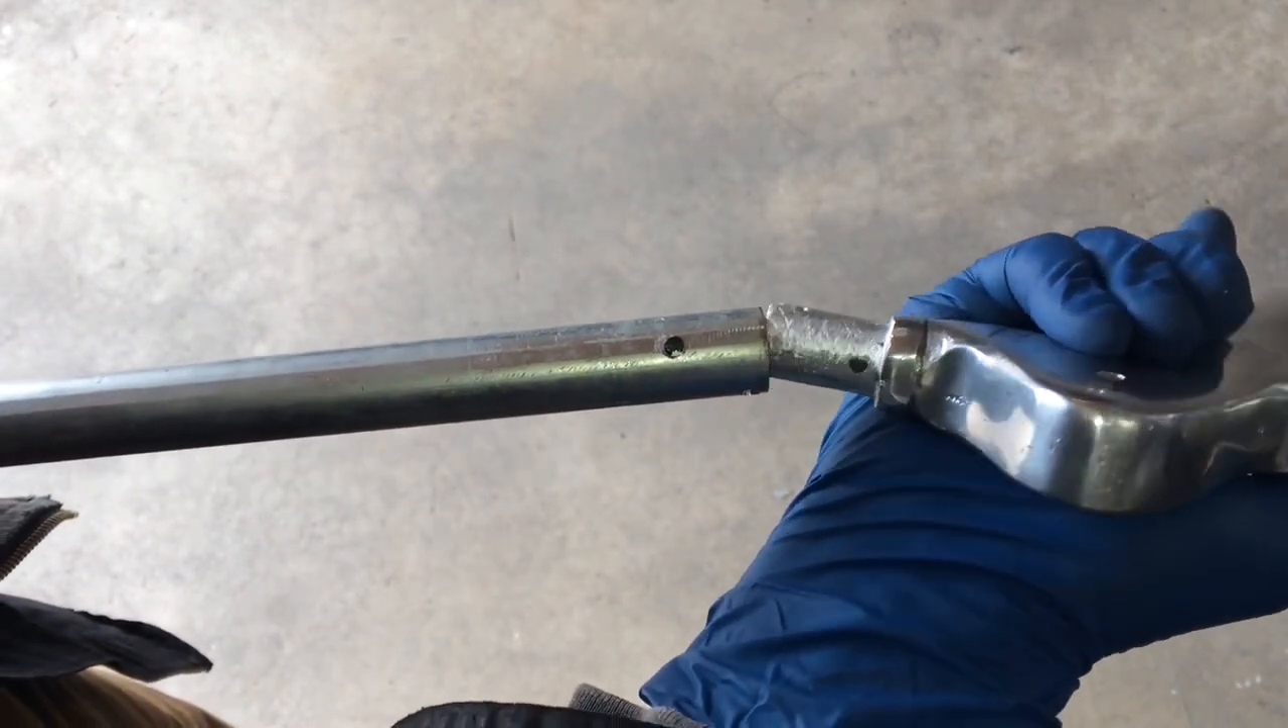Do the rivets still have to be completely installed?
Yes.